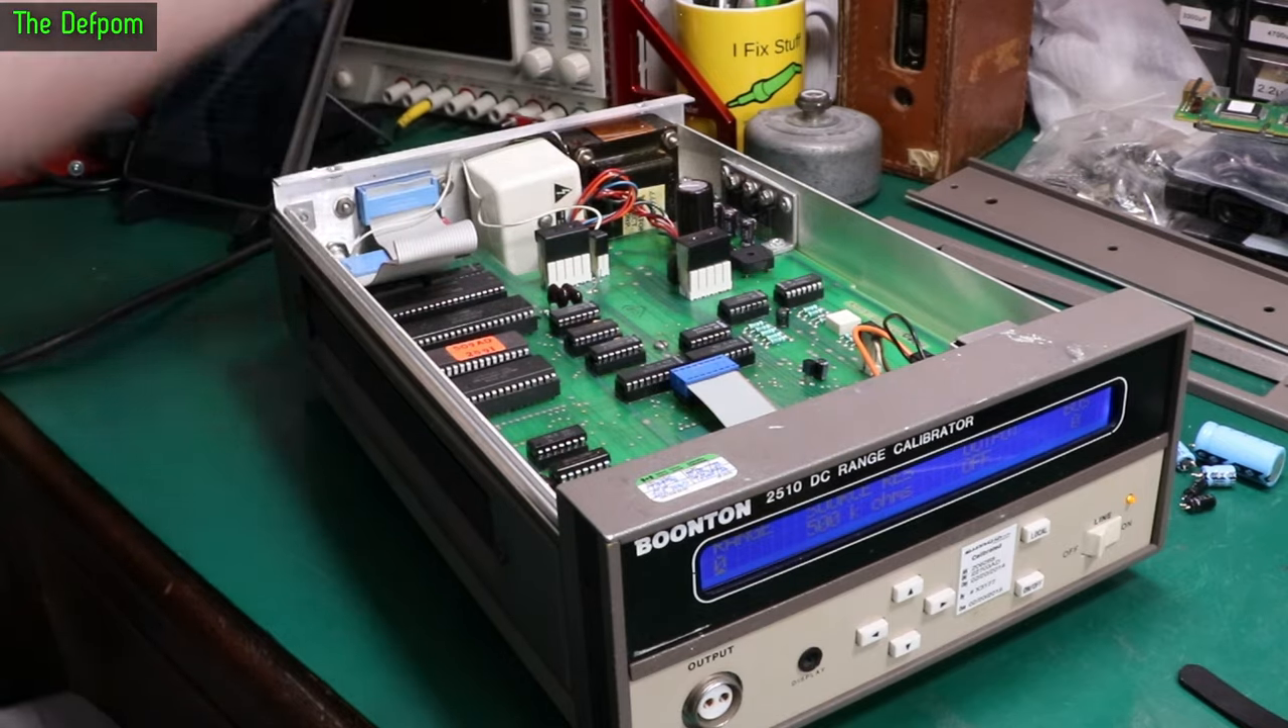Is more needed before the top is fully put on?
Yes.